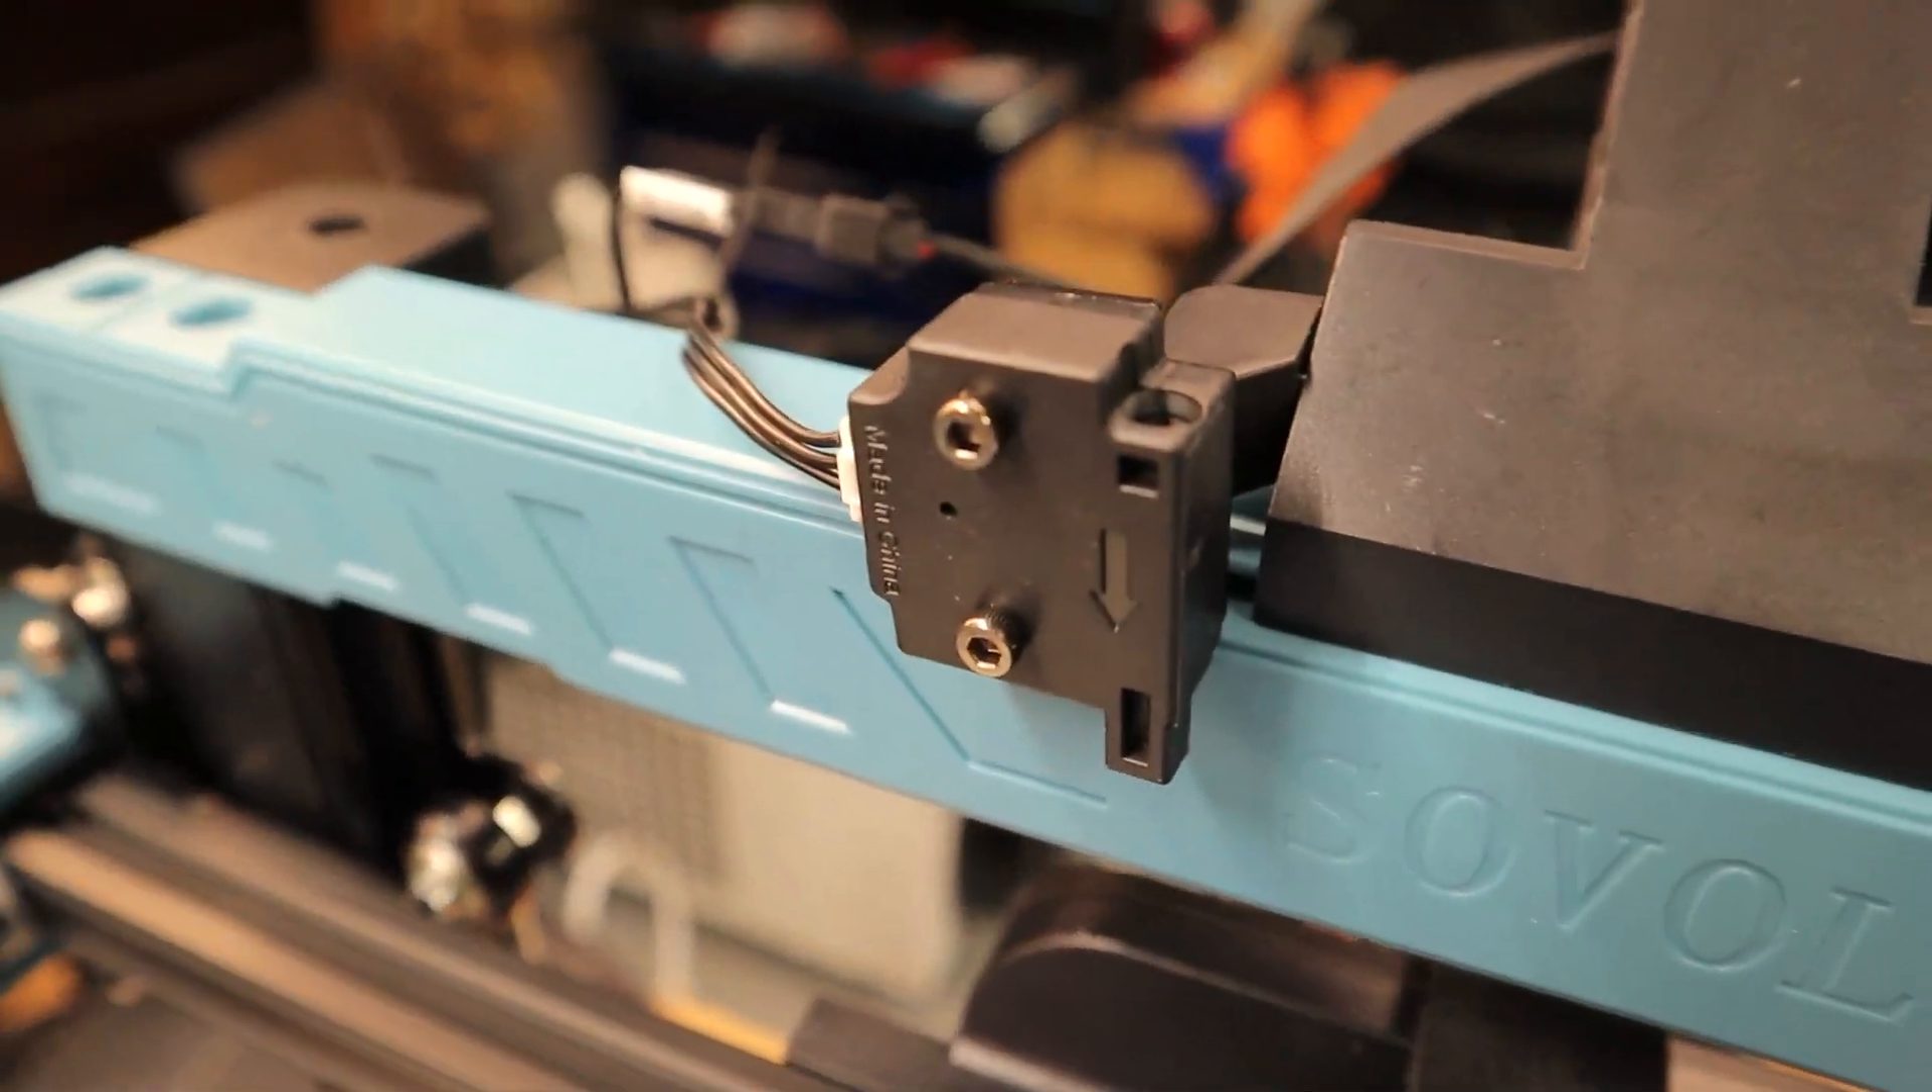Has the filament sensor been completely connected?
Yes.